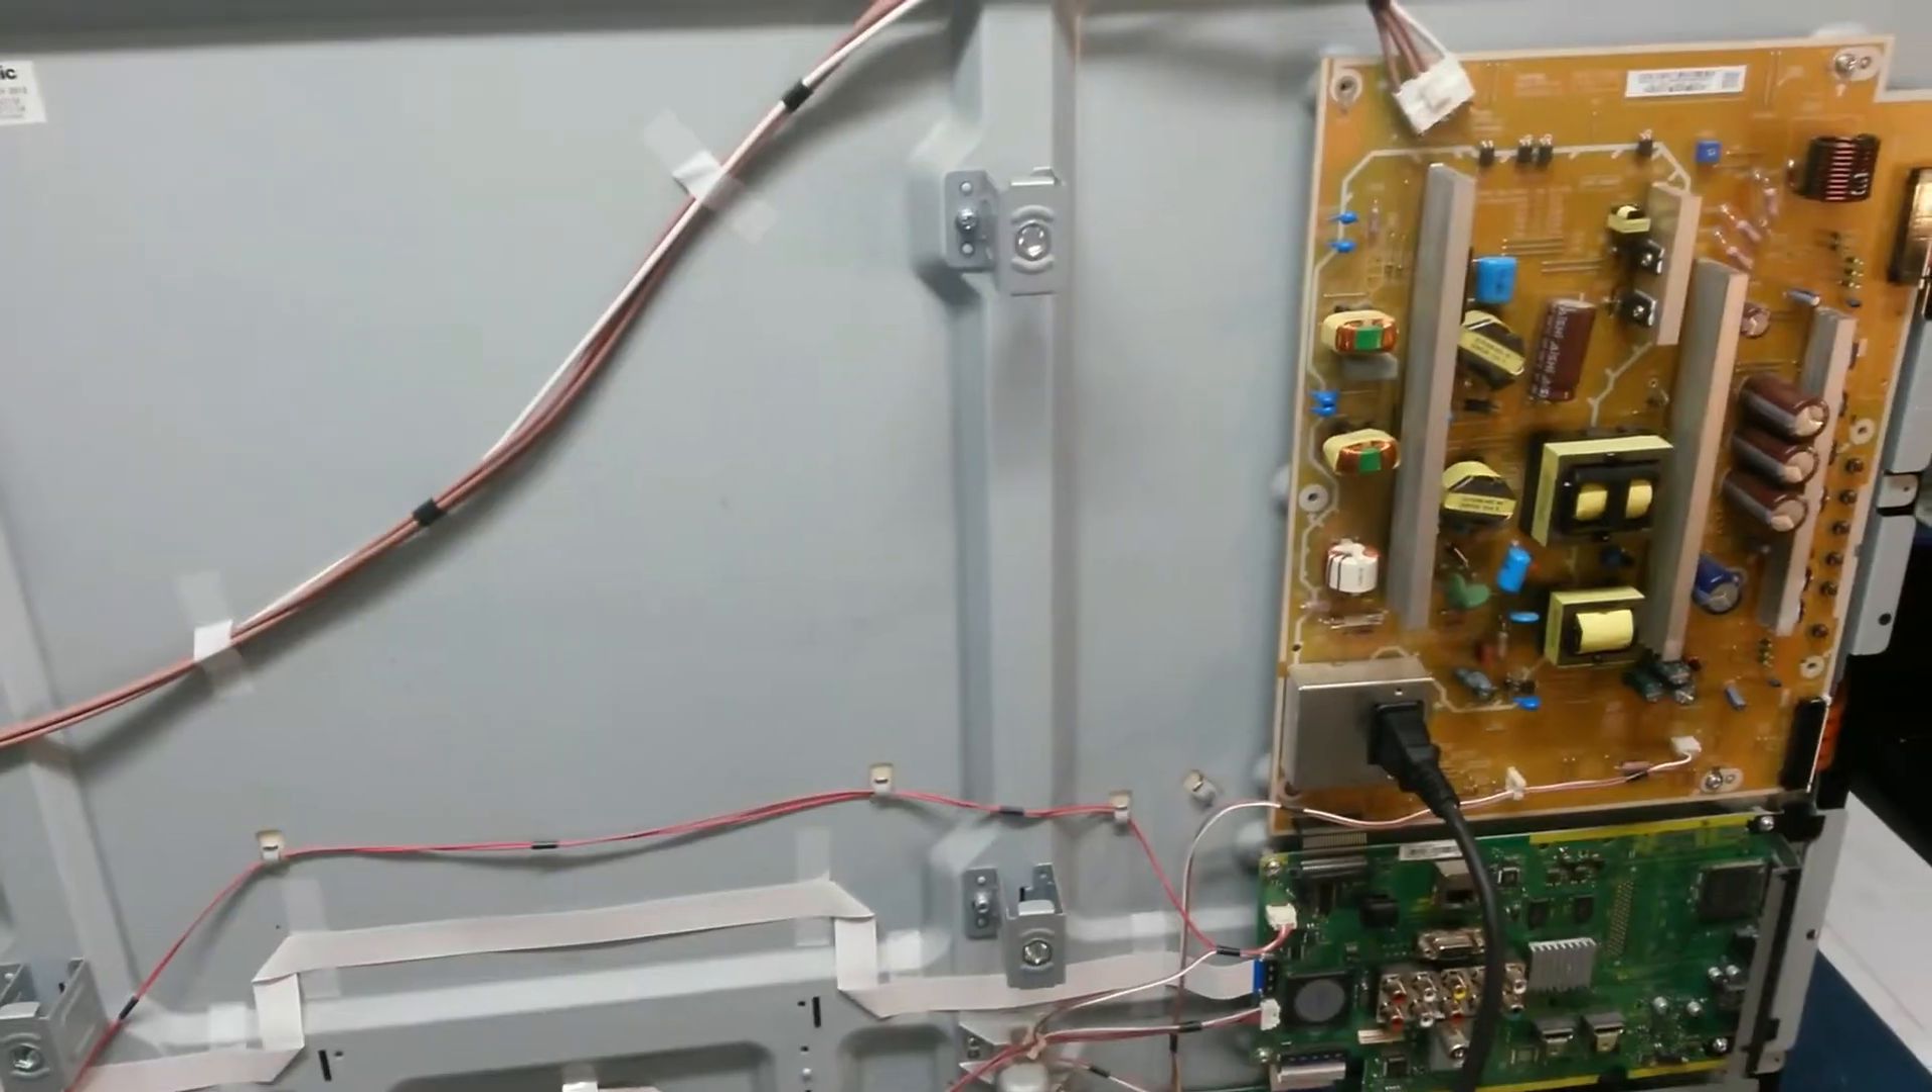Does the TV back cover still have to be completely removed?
No.